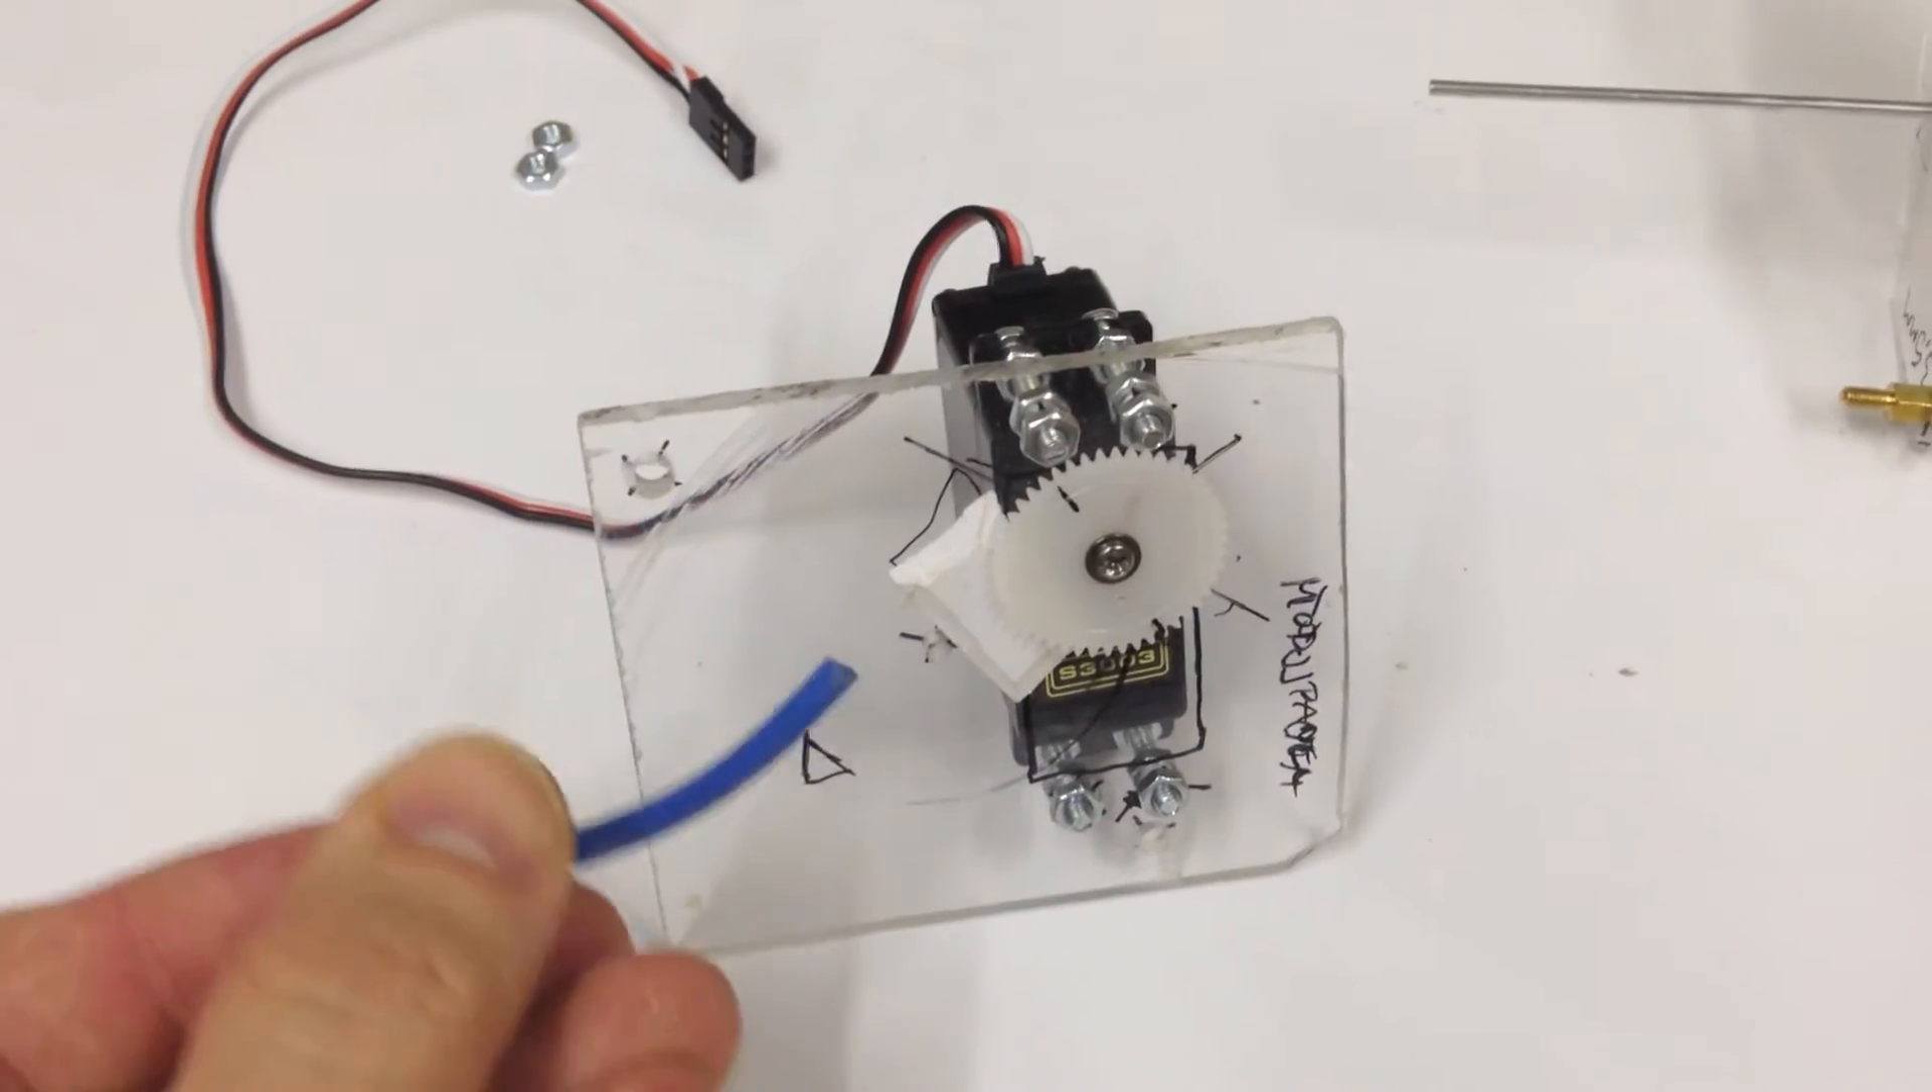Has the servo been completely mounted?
Yes.